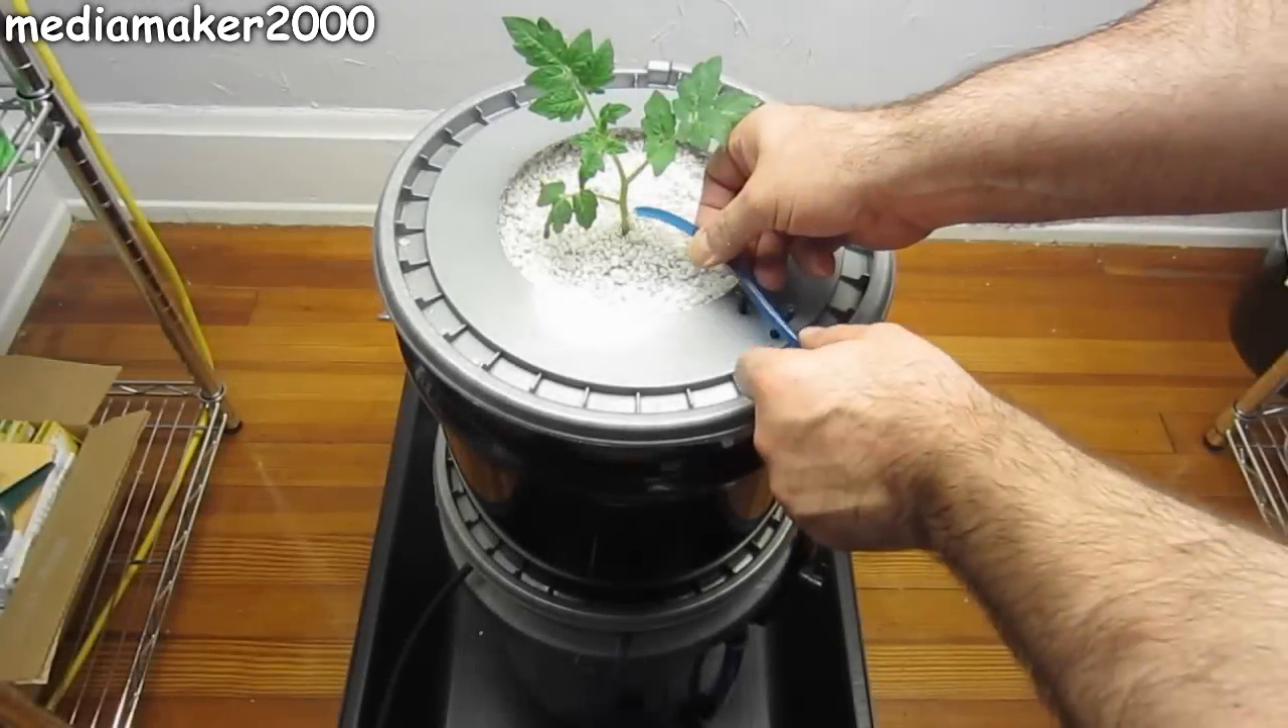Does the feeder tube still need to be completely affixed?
Yes.